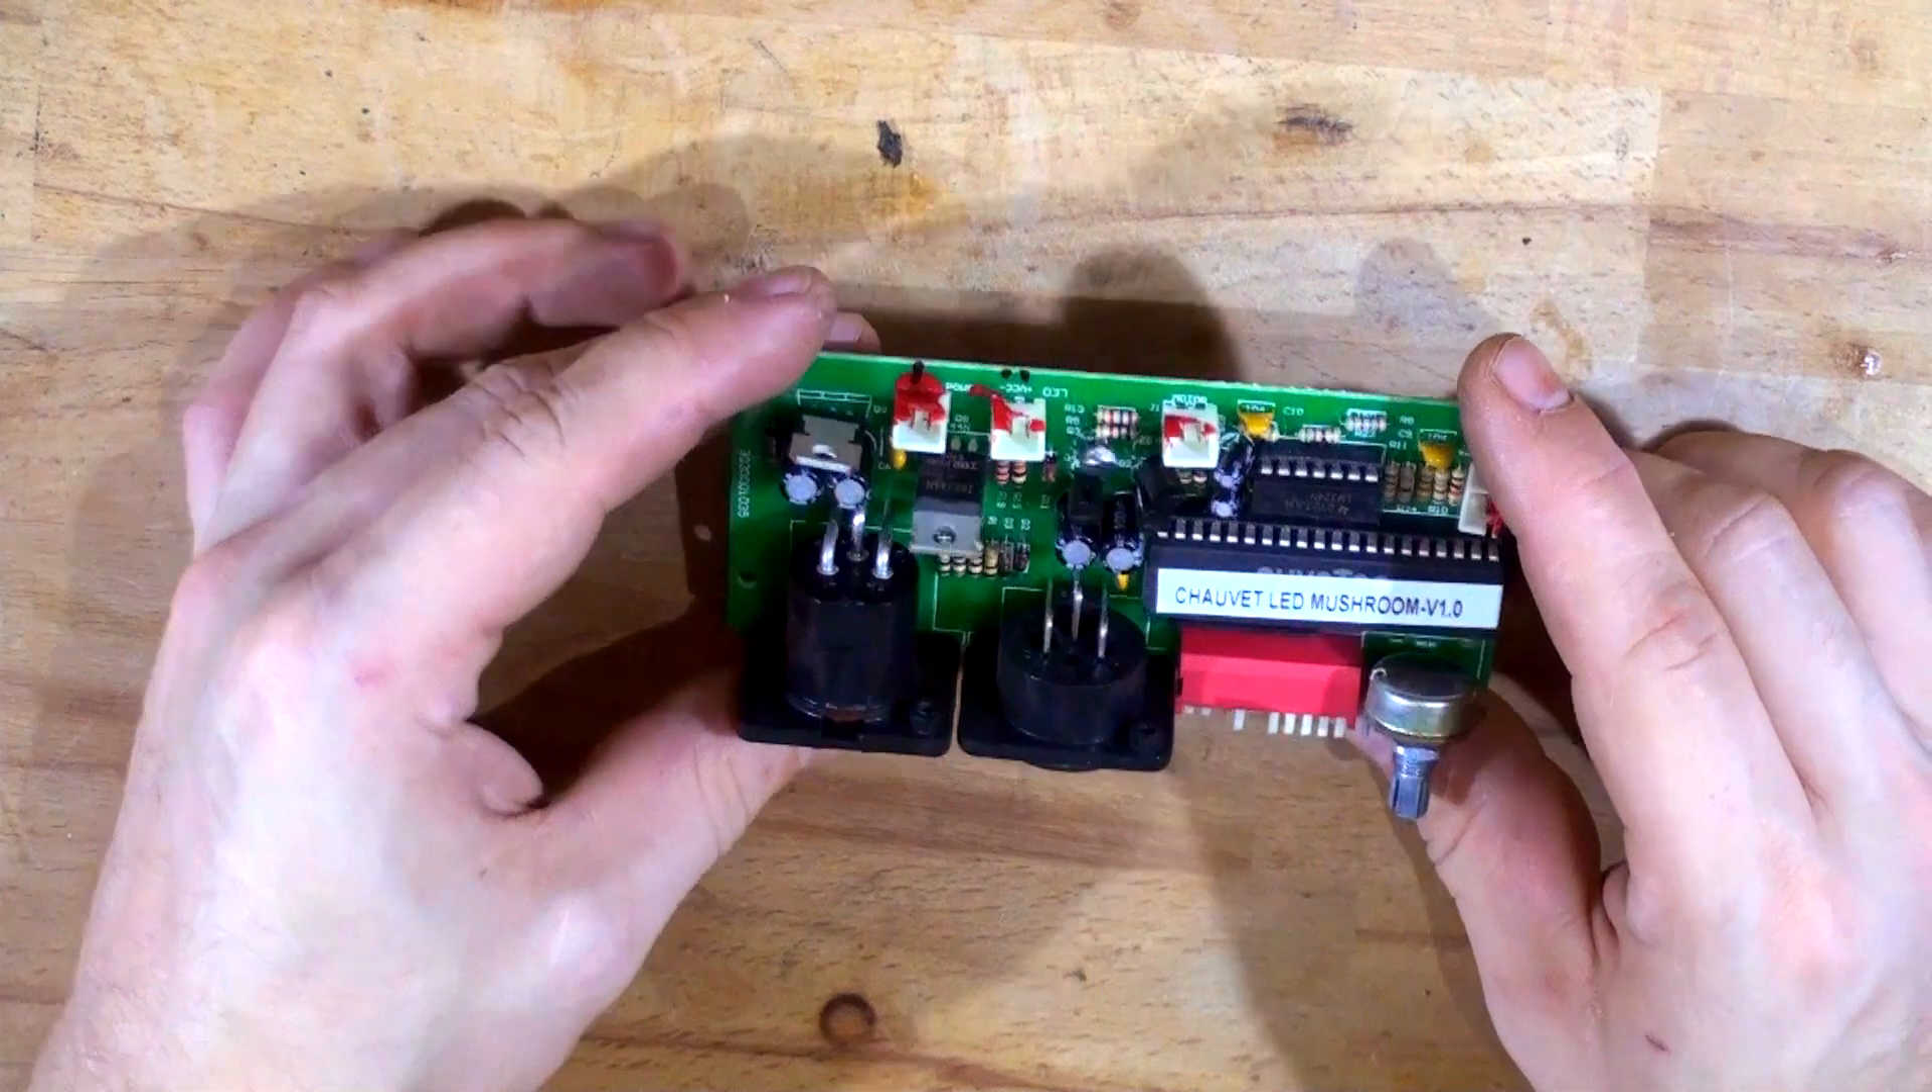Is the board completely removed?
Yes.